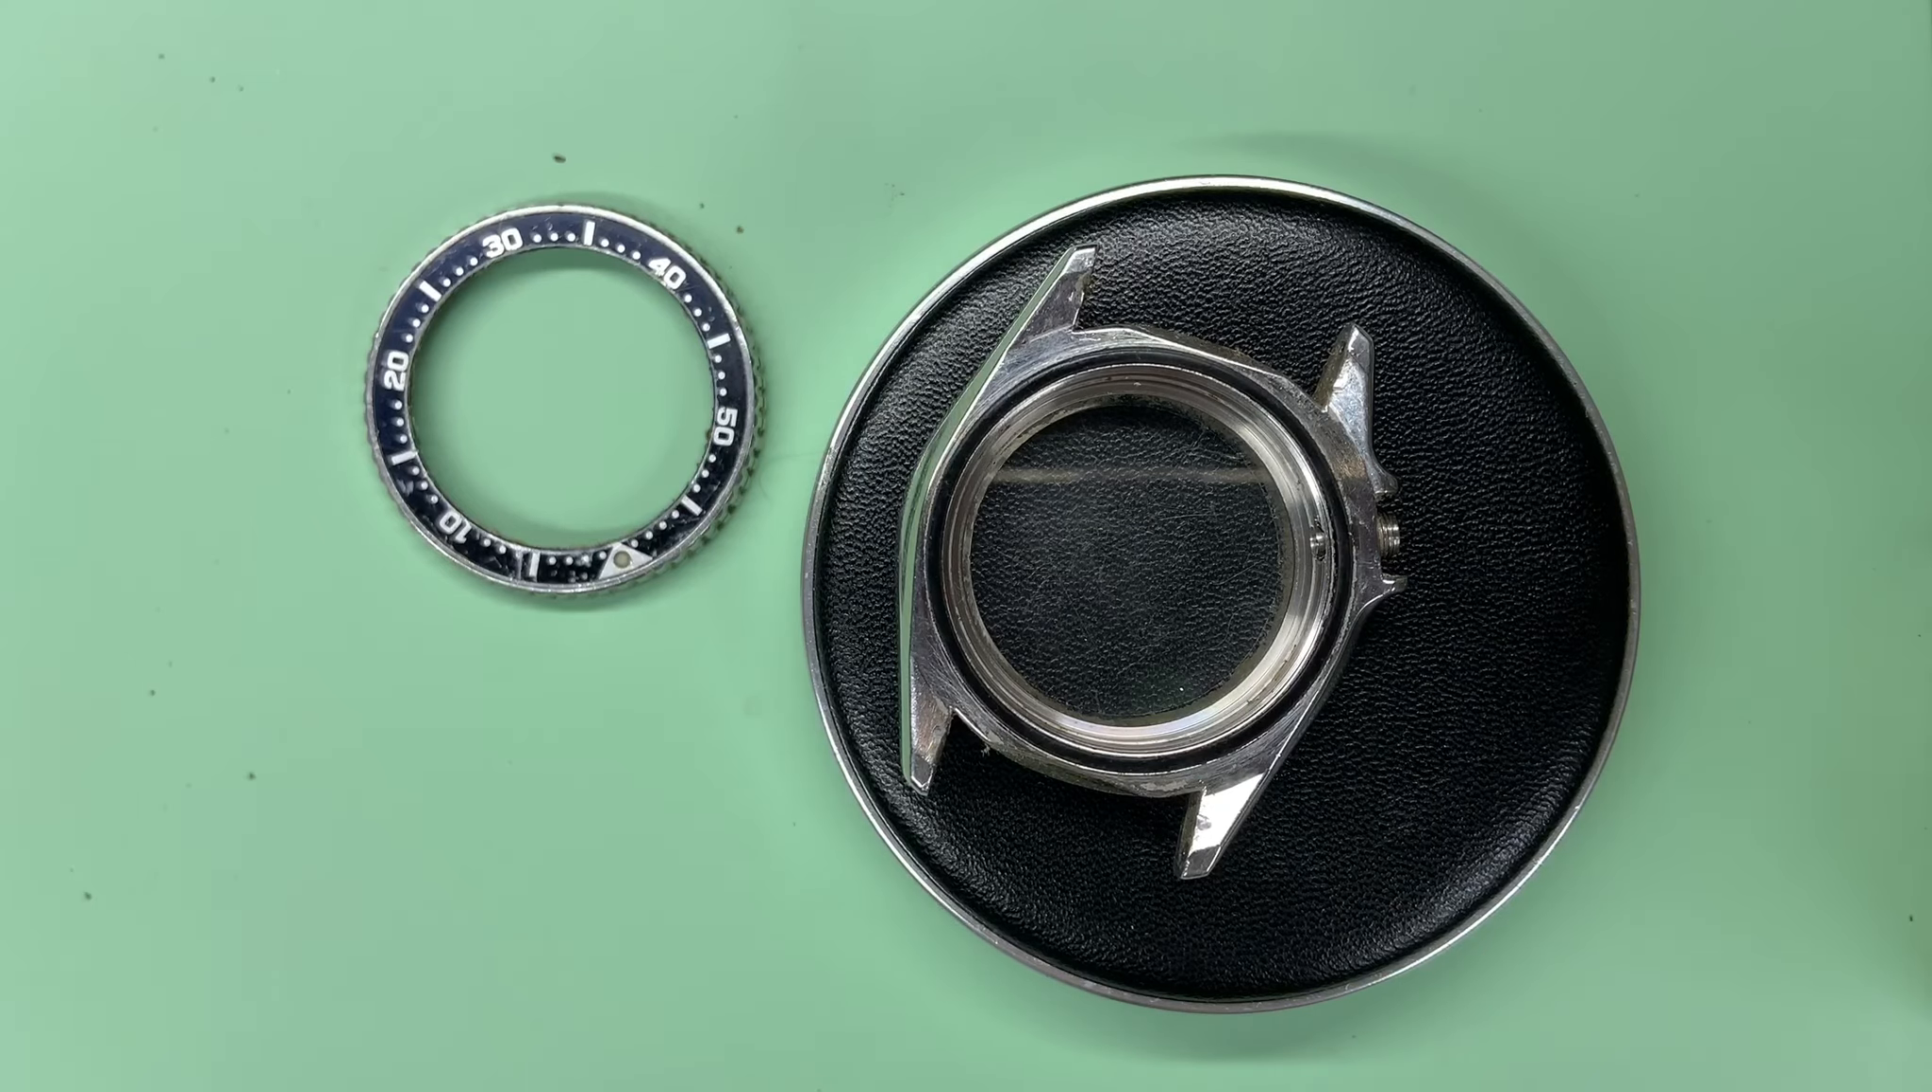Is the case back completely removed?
Yes.